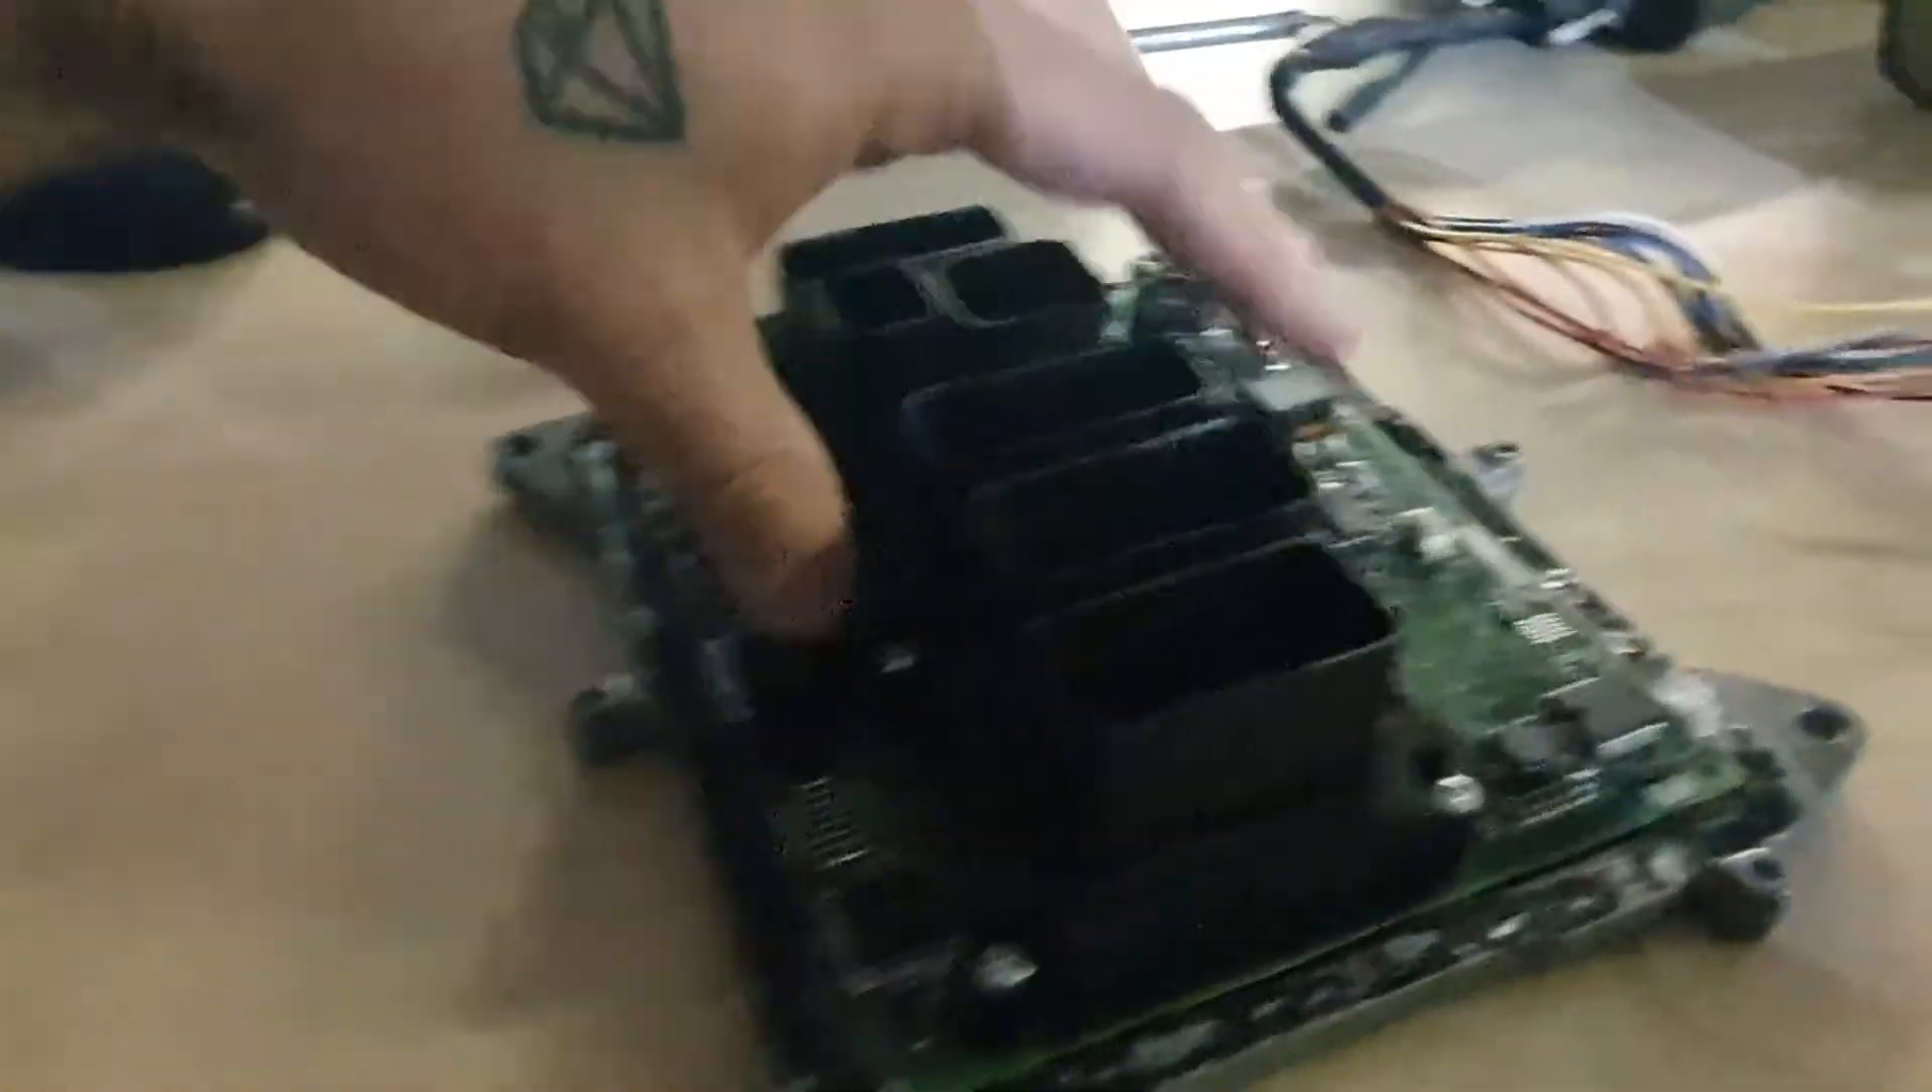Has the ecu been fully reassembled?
No.